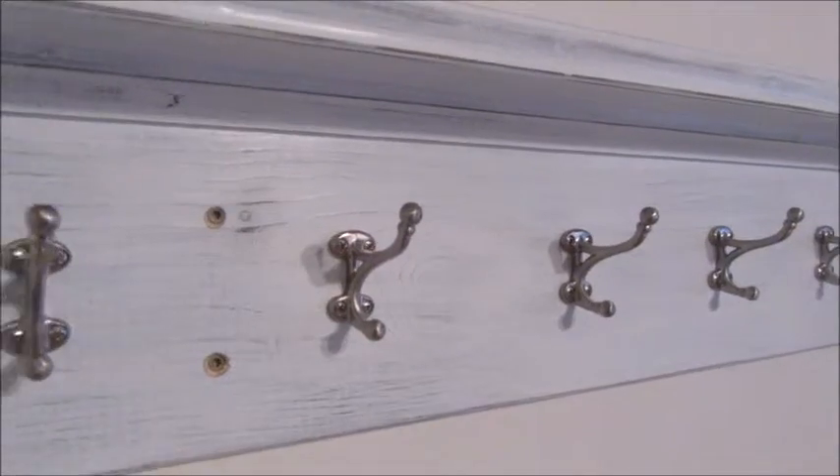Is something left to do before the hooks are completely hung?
No.